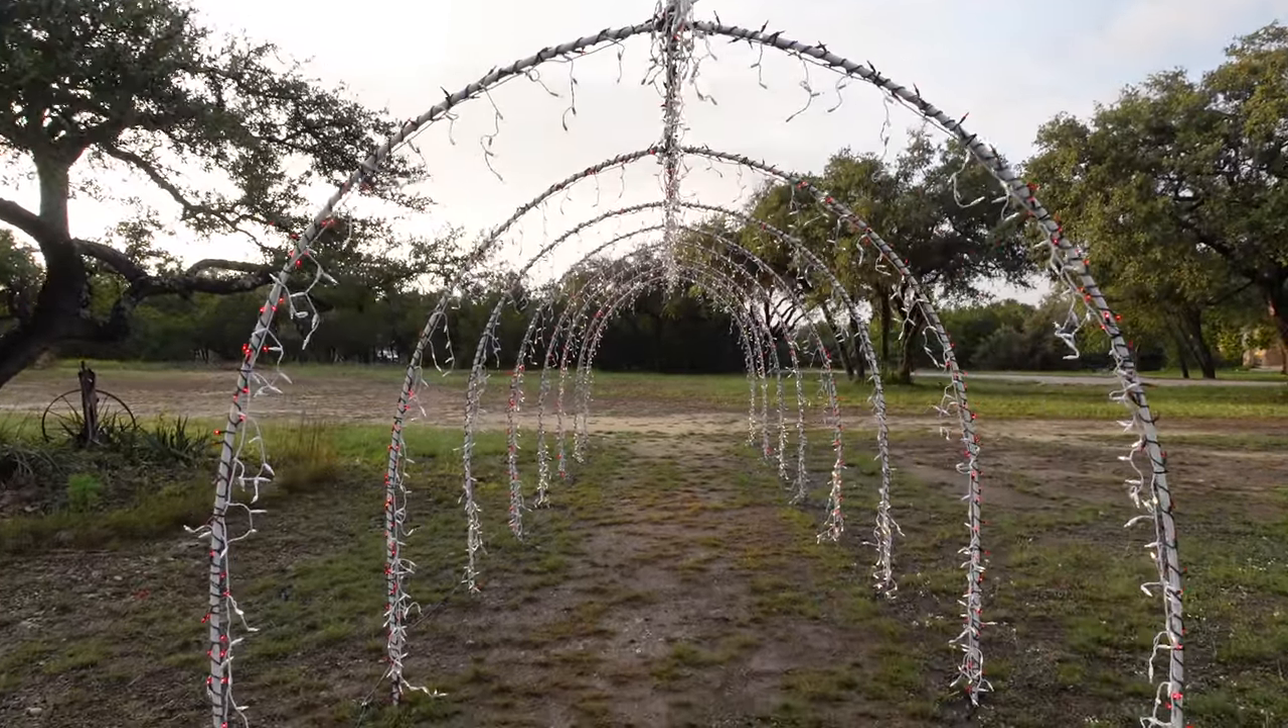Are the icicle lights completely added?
Yes.